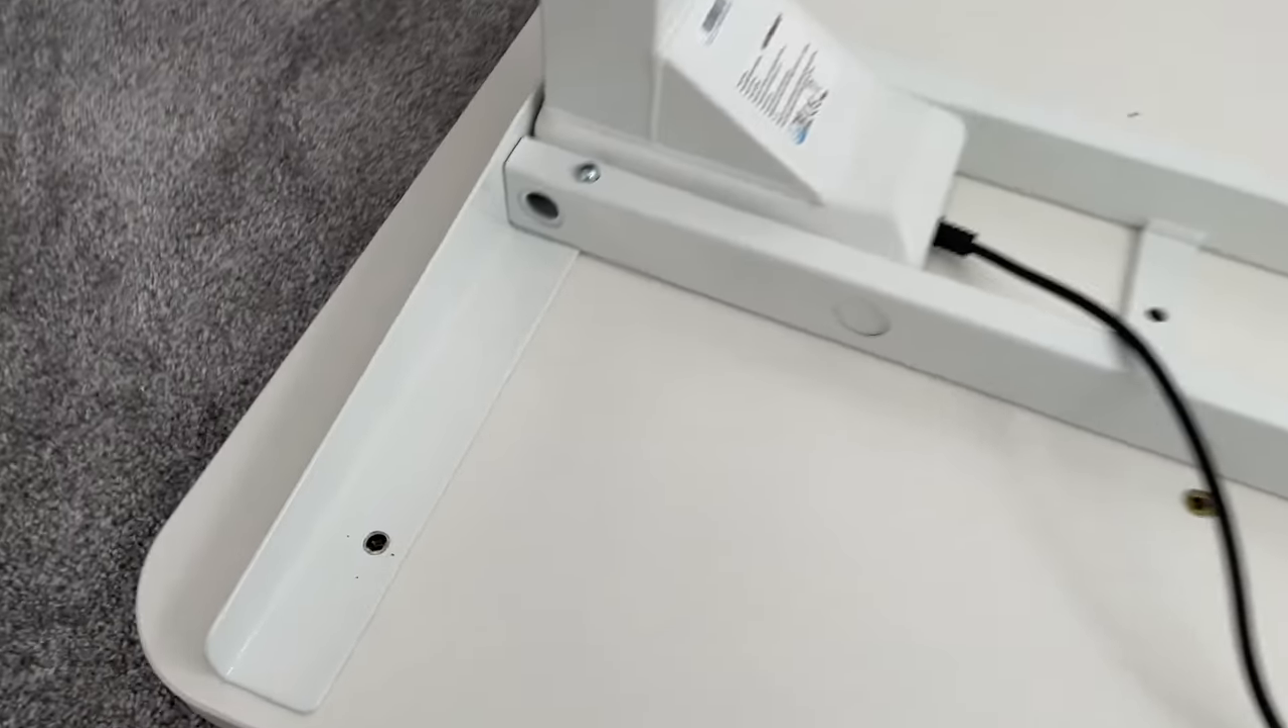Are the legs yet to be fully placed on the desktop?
No.